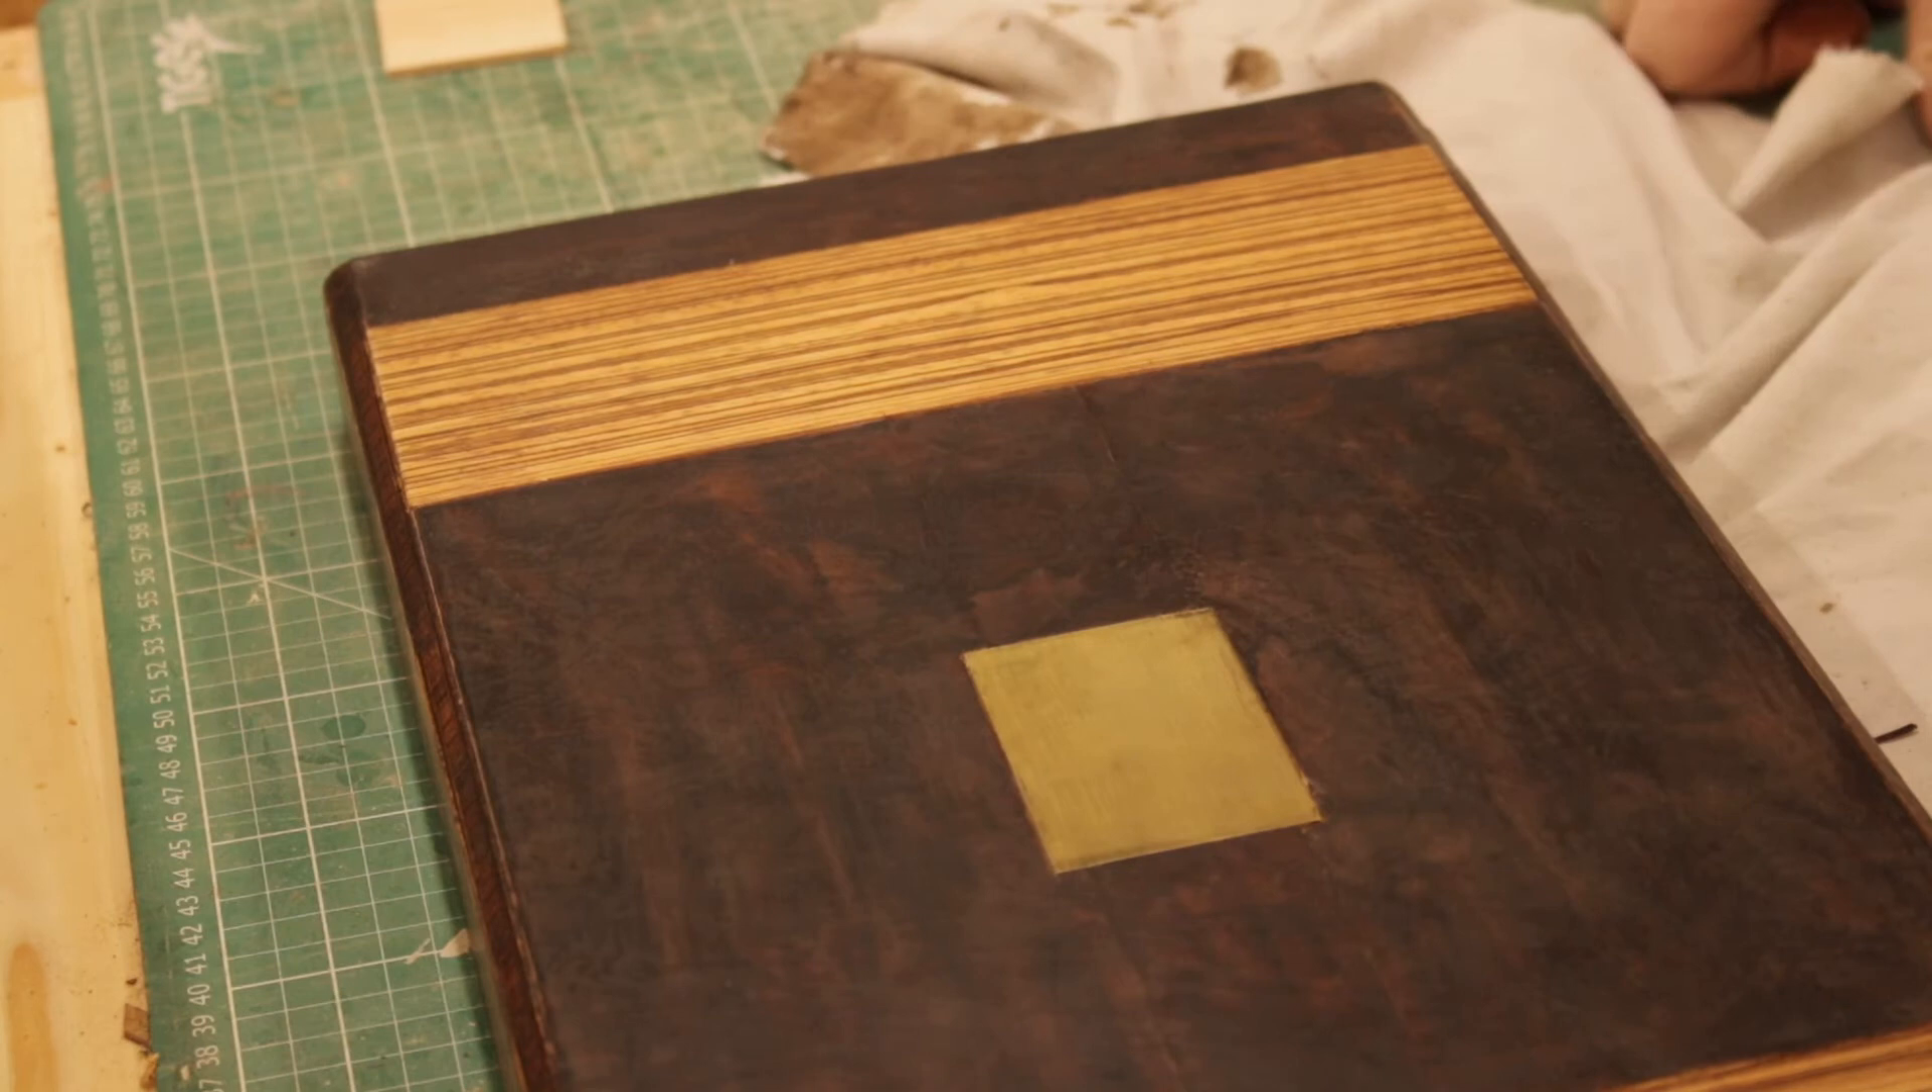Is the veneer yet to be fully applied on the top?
No.